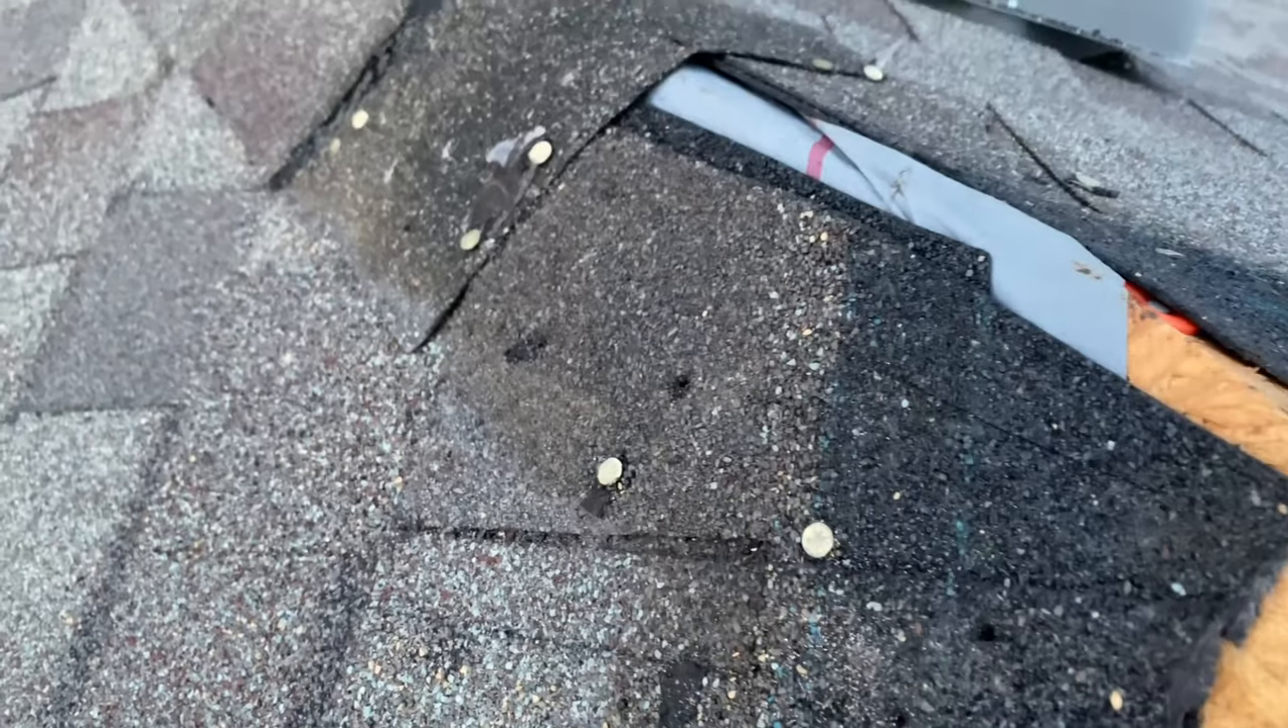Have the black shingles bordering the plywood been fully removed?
No.